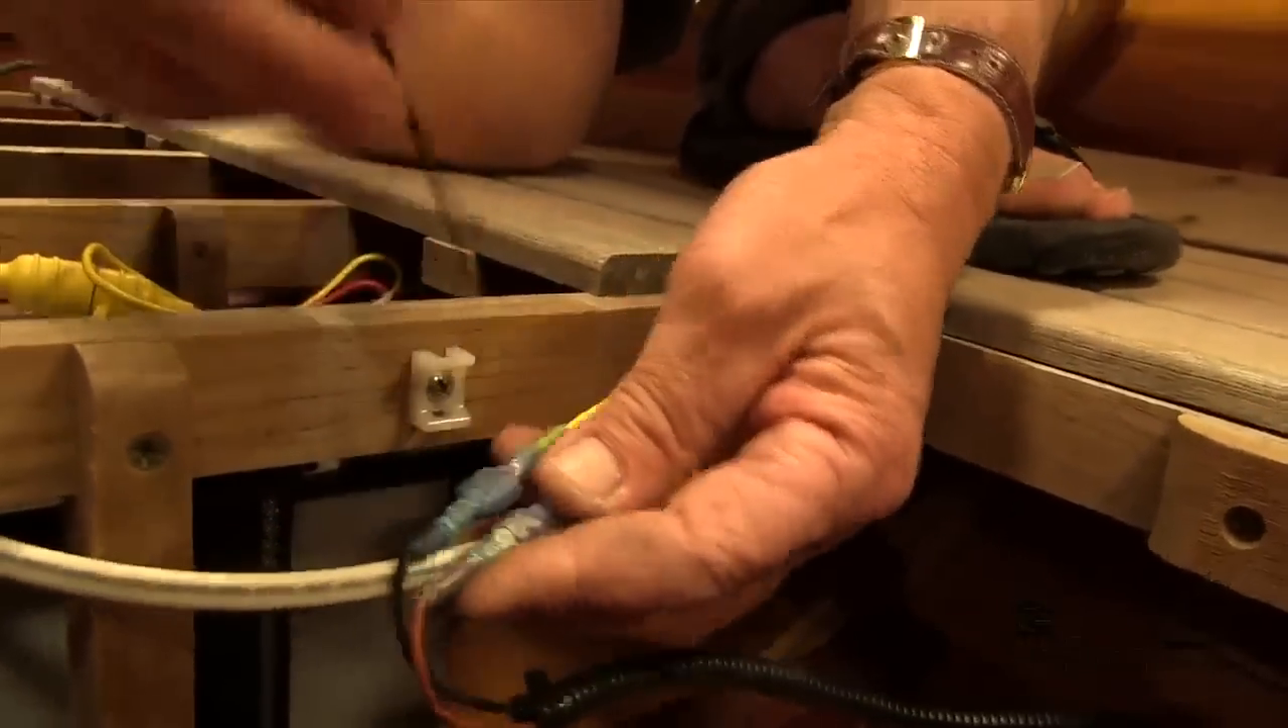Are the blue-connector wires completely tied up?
No.